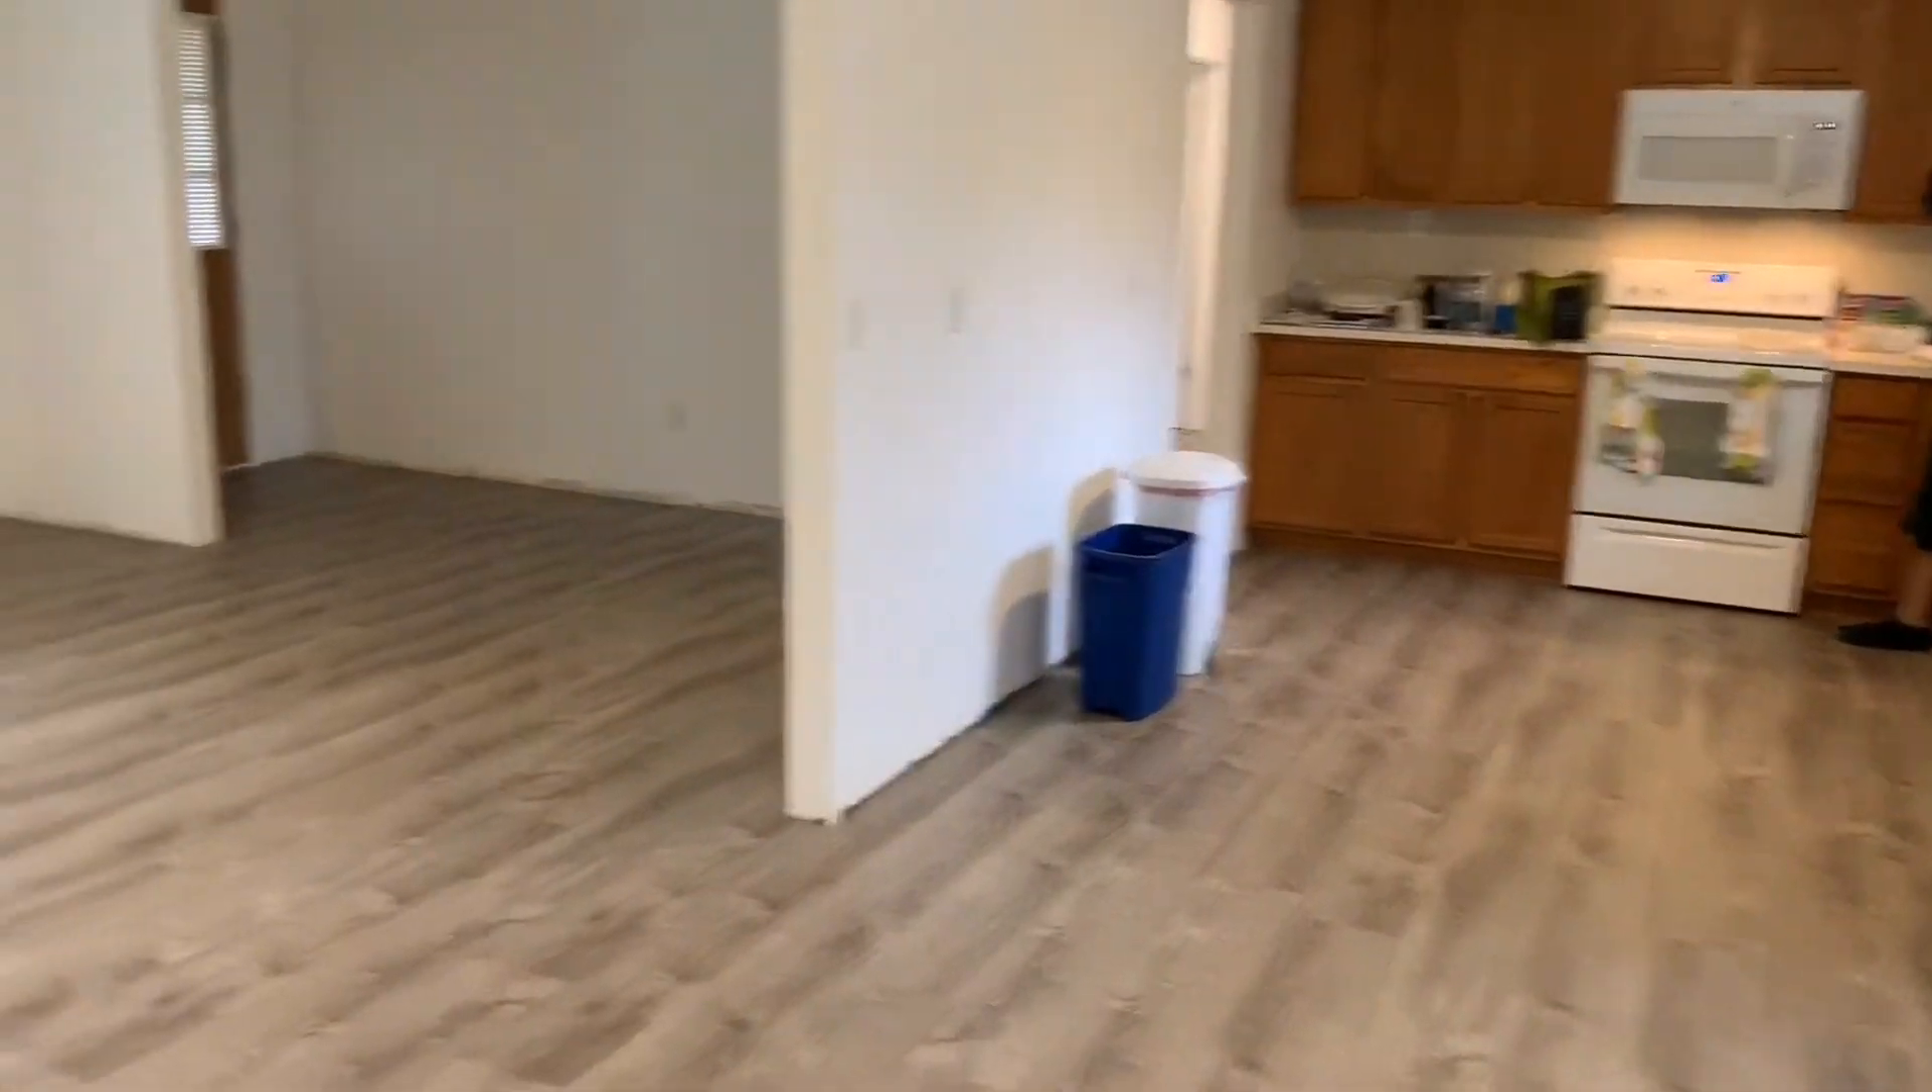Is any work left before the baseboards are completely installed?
Yes.